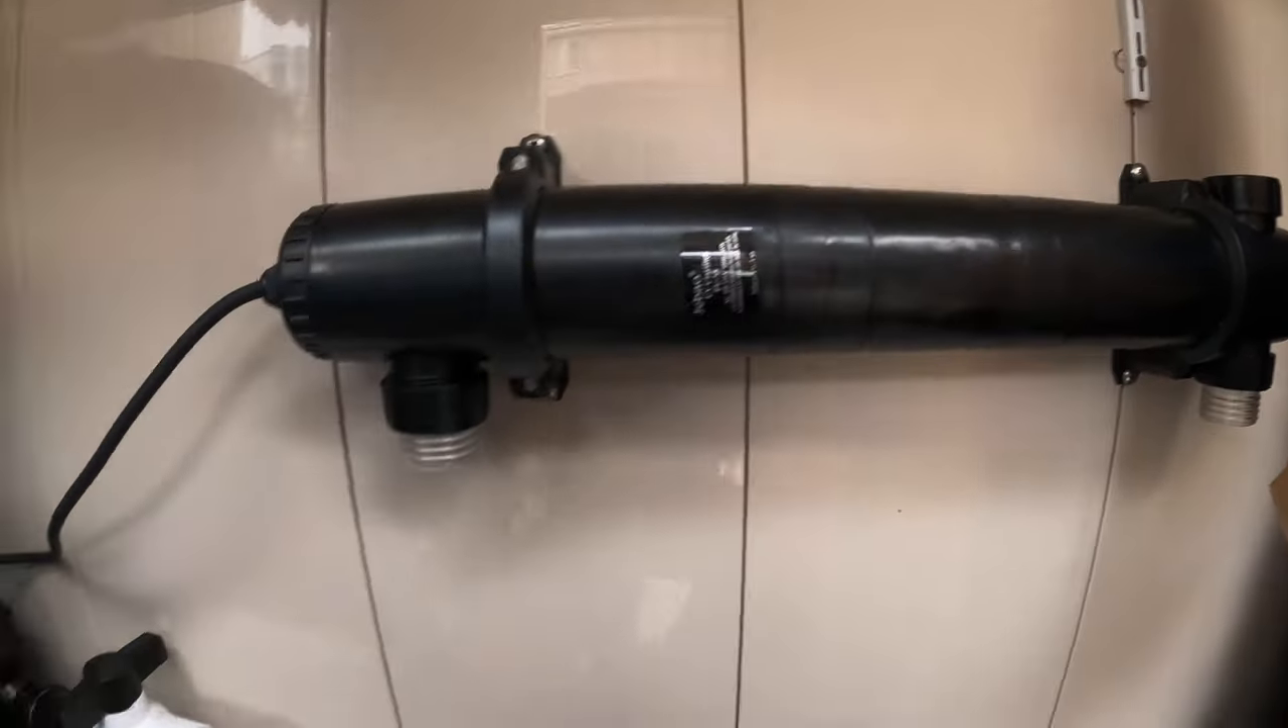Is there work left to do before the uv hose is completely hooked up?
Yes.